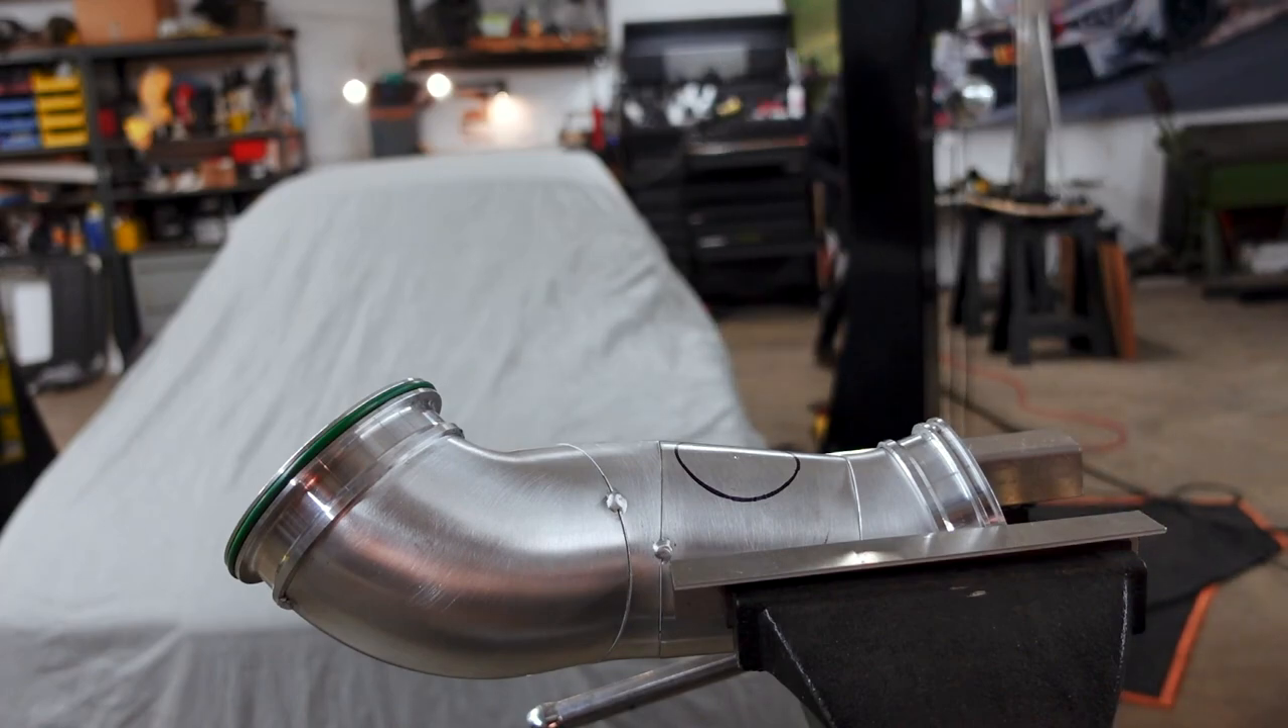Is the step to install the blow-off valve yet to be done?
Yes.